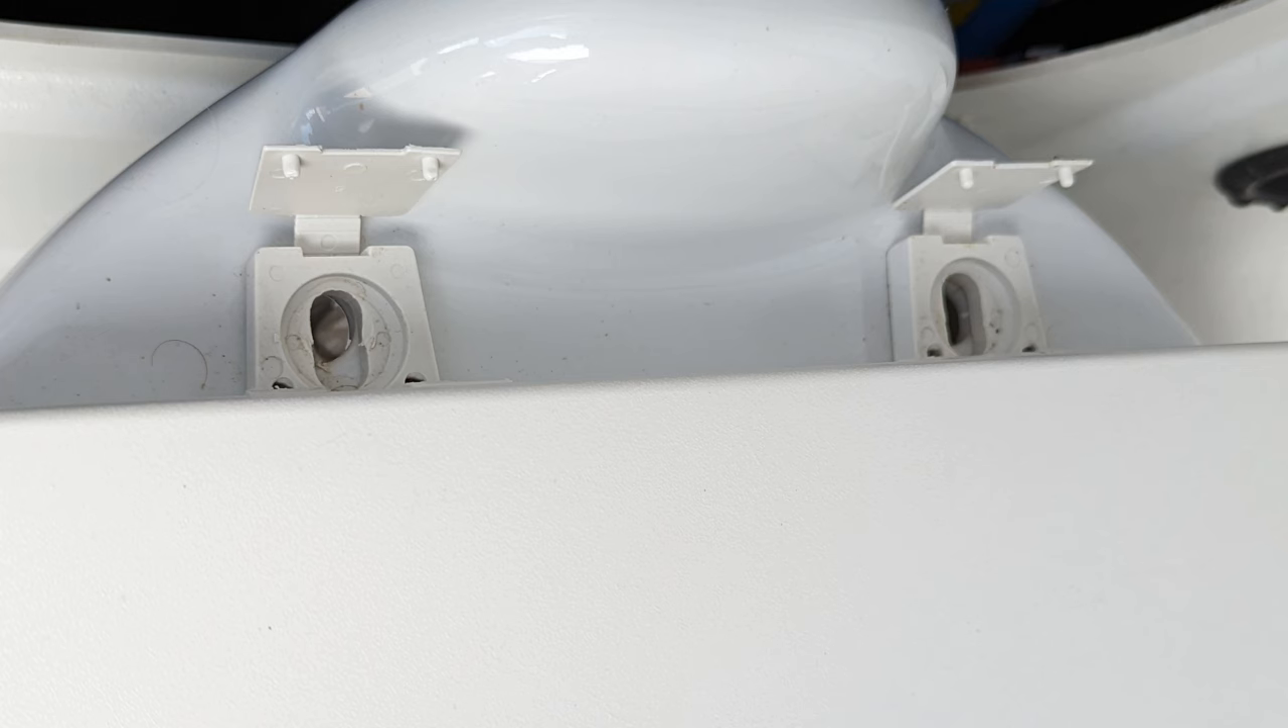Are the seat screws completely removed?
Yes.